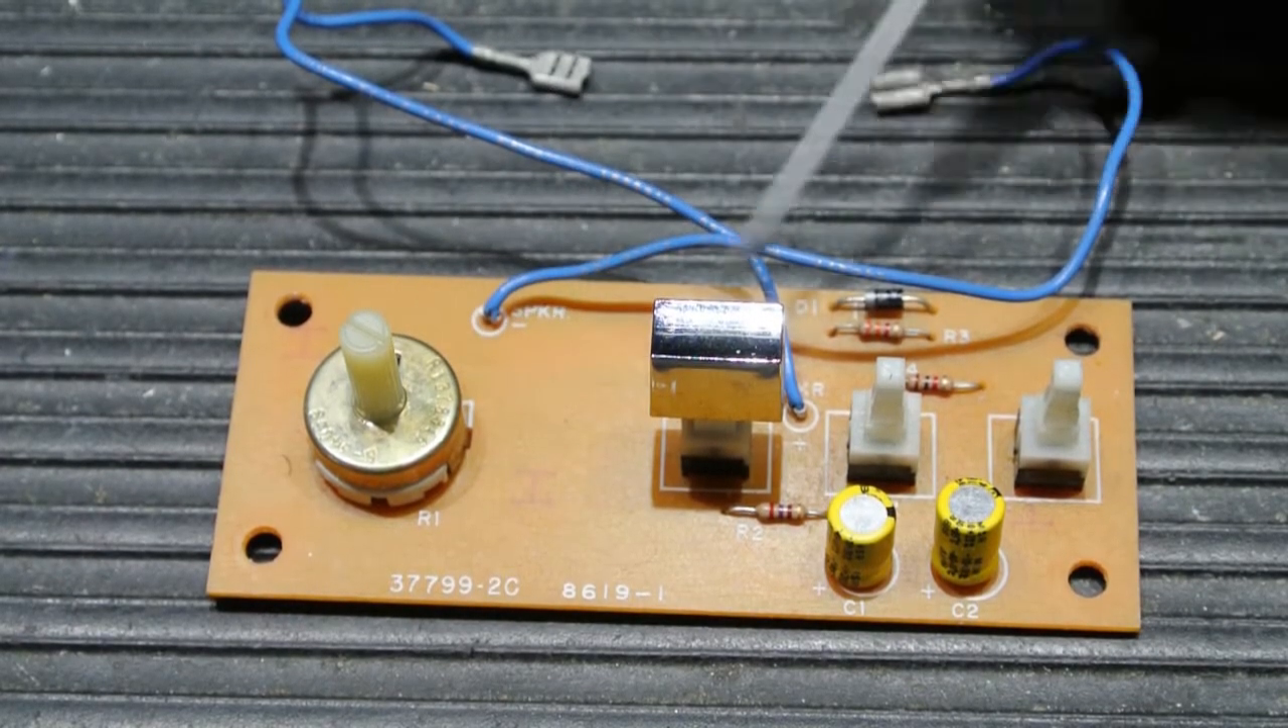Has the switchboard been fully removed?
Yes.